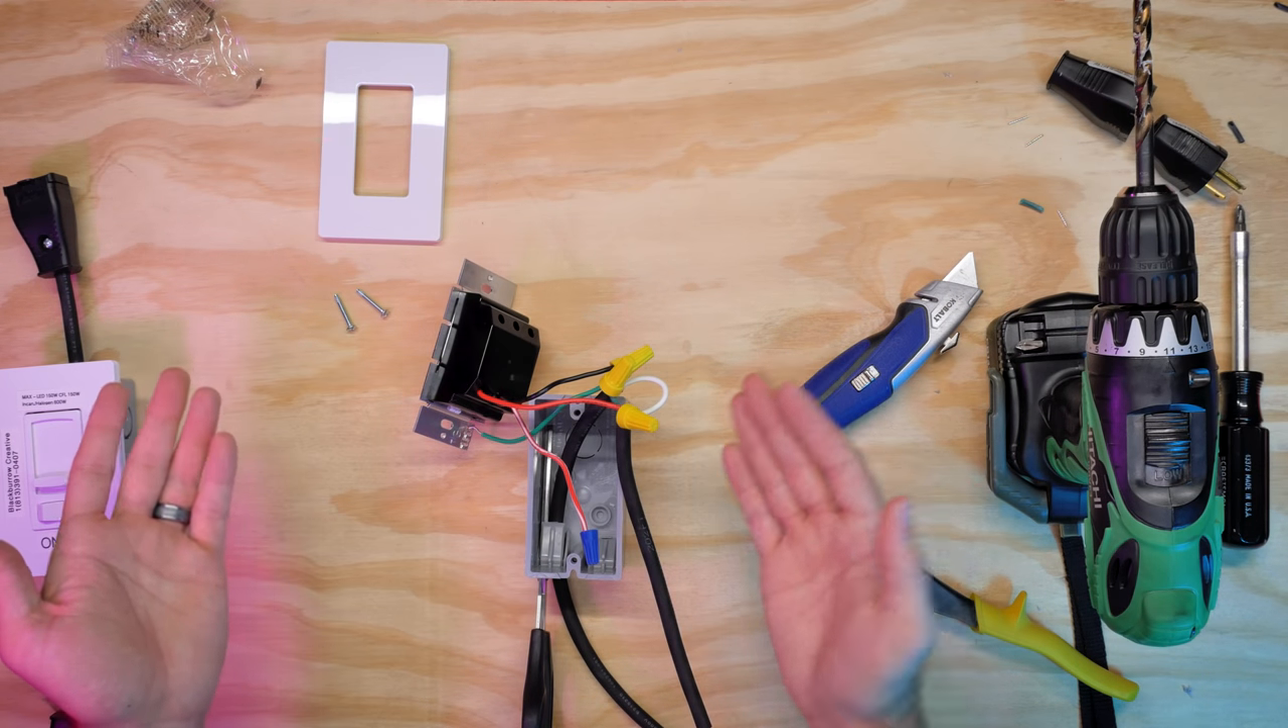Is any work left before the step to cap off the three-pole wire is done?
No.